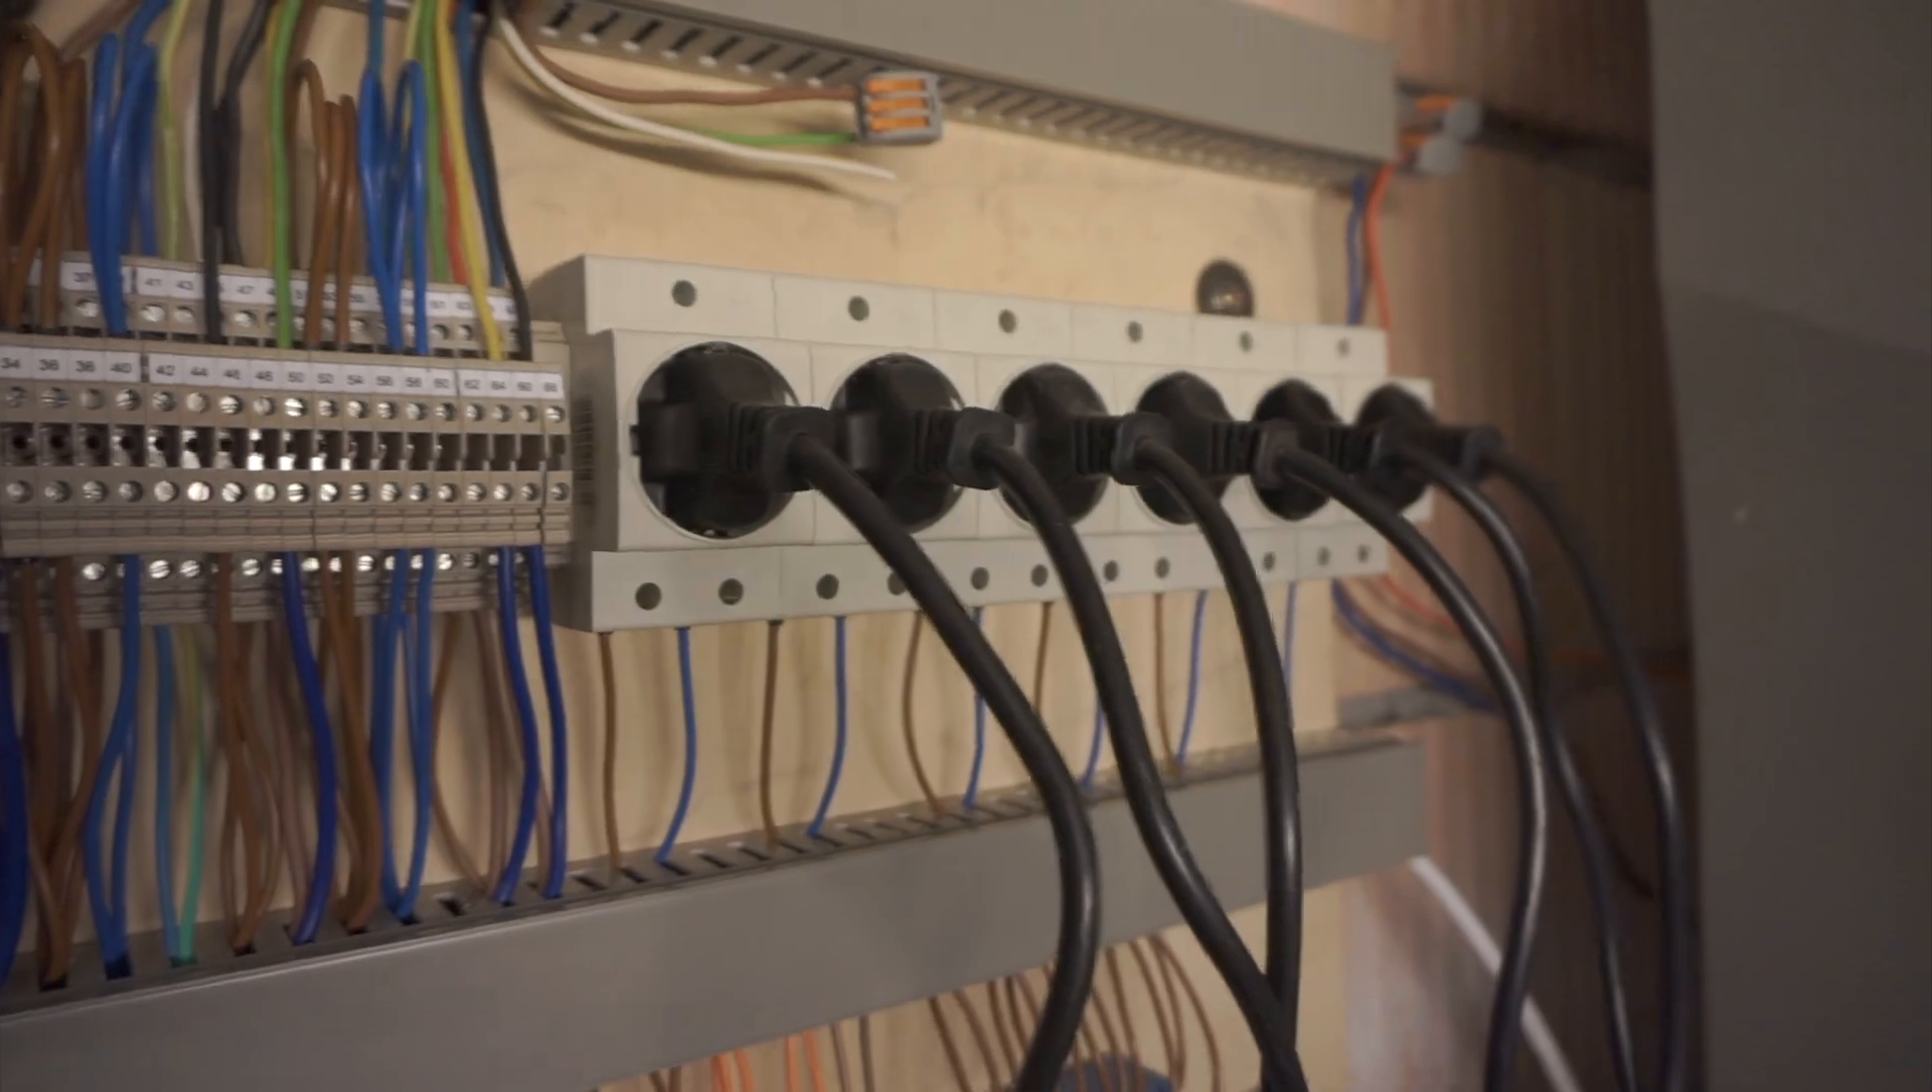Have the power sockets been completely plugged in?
Yes.